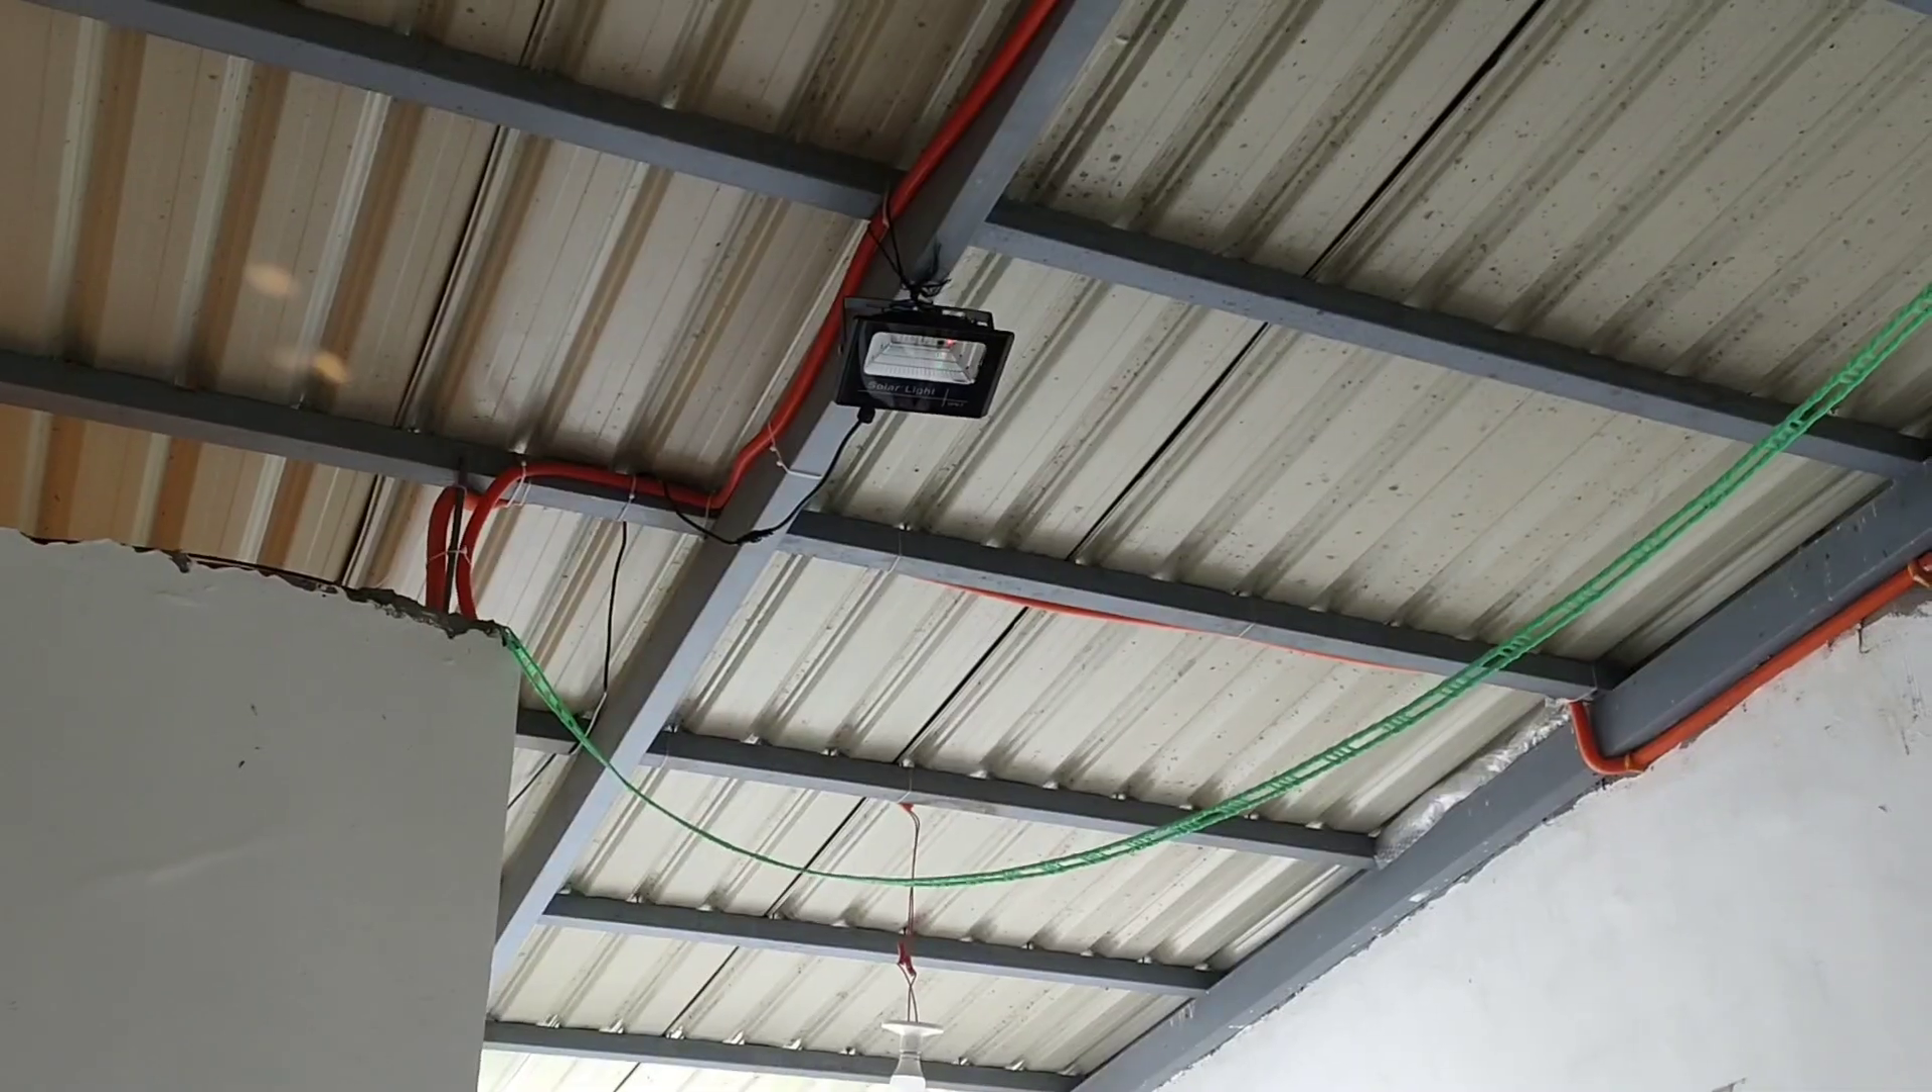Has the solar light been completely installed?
Yes.